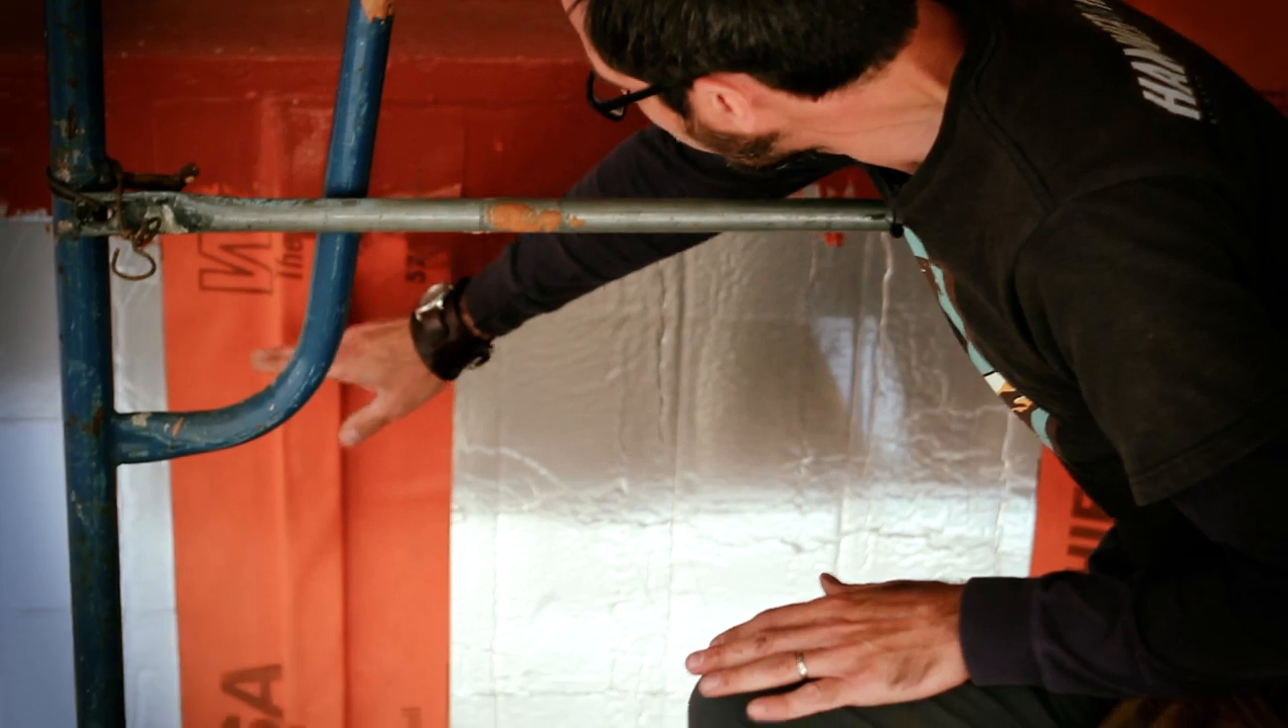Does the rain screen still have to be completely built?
Yes.